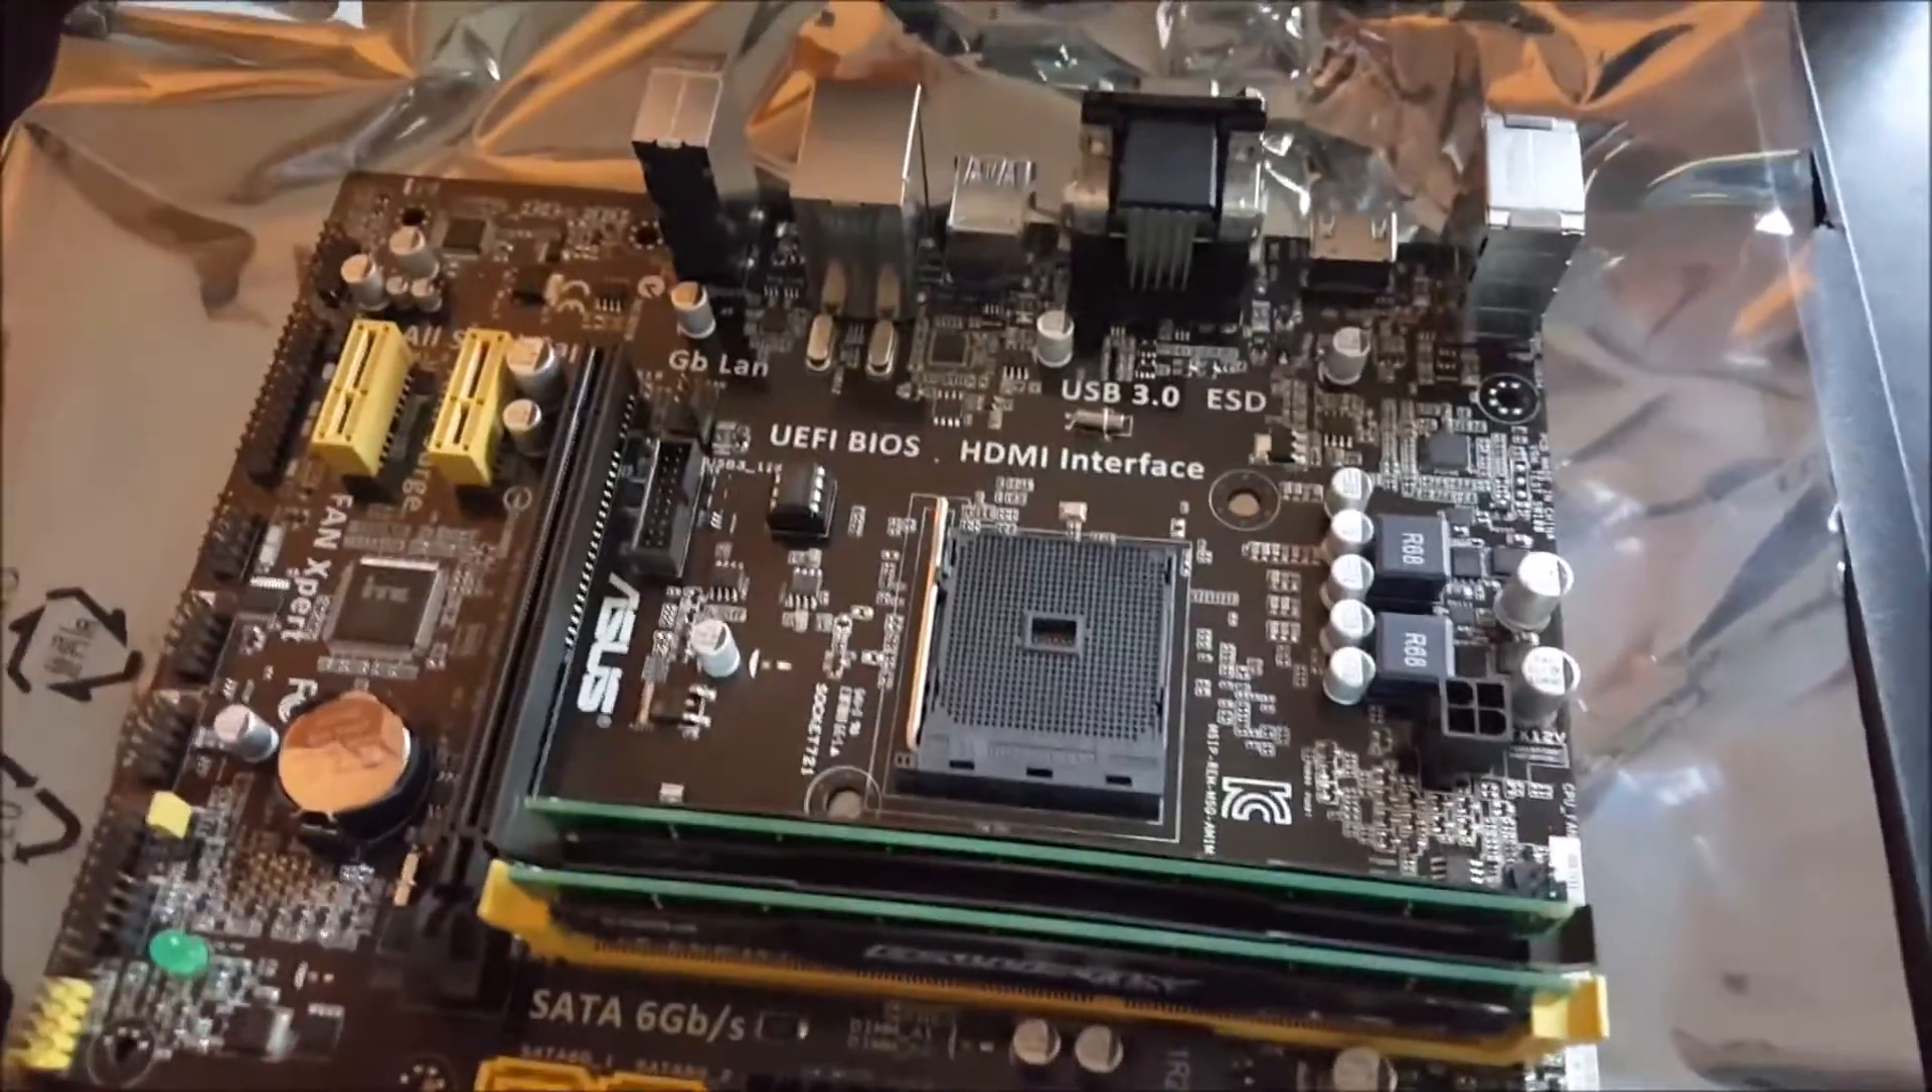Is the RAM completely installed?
Yes.